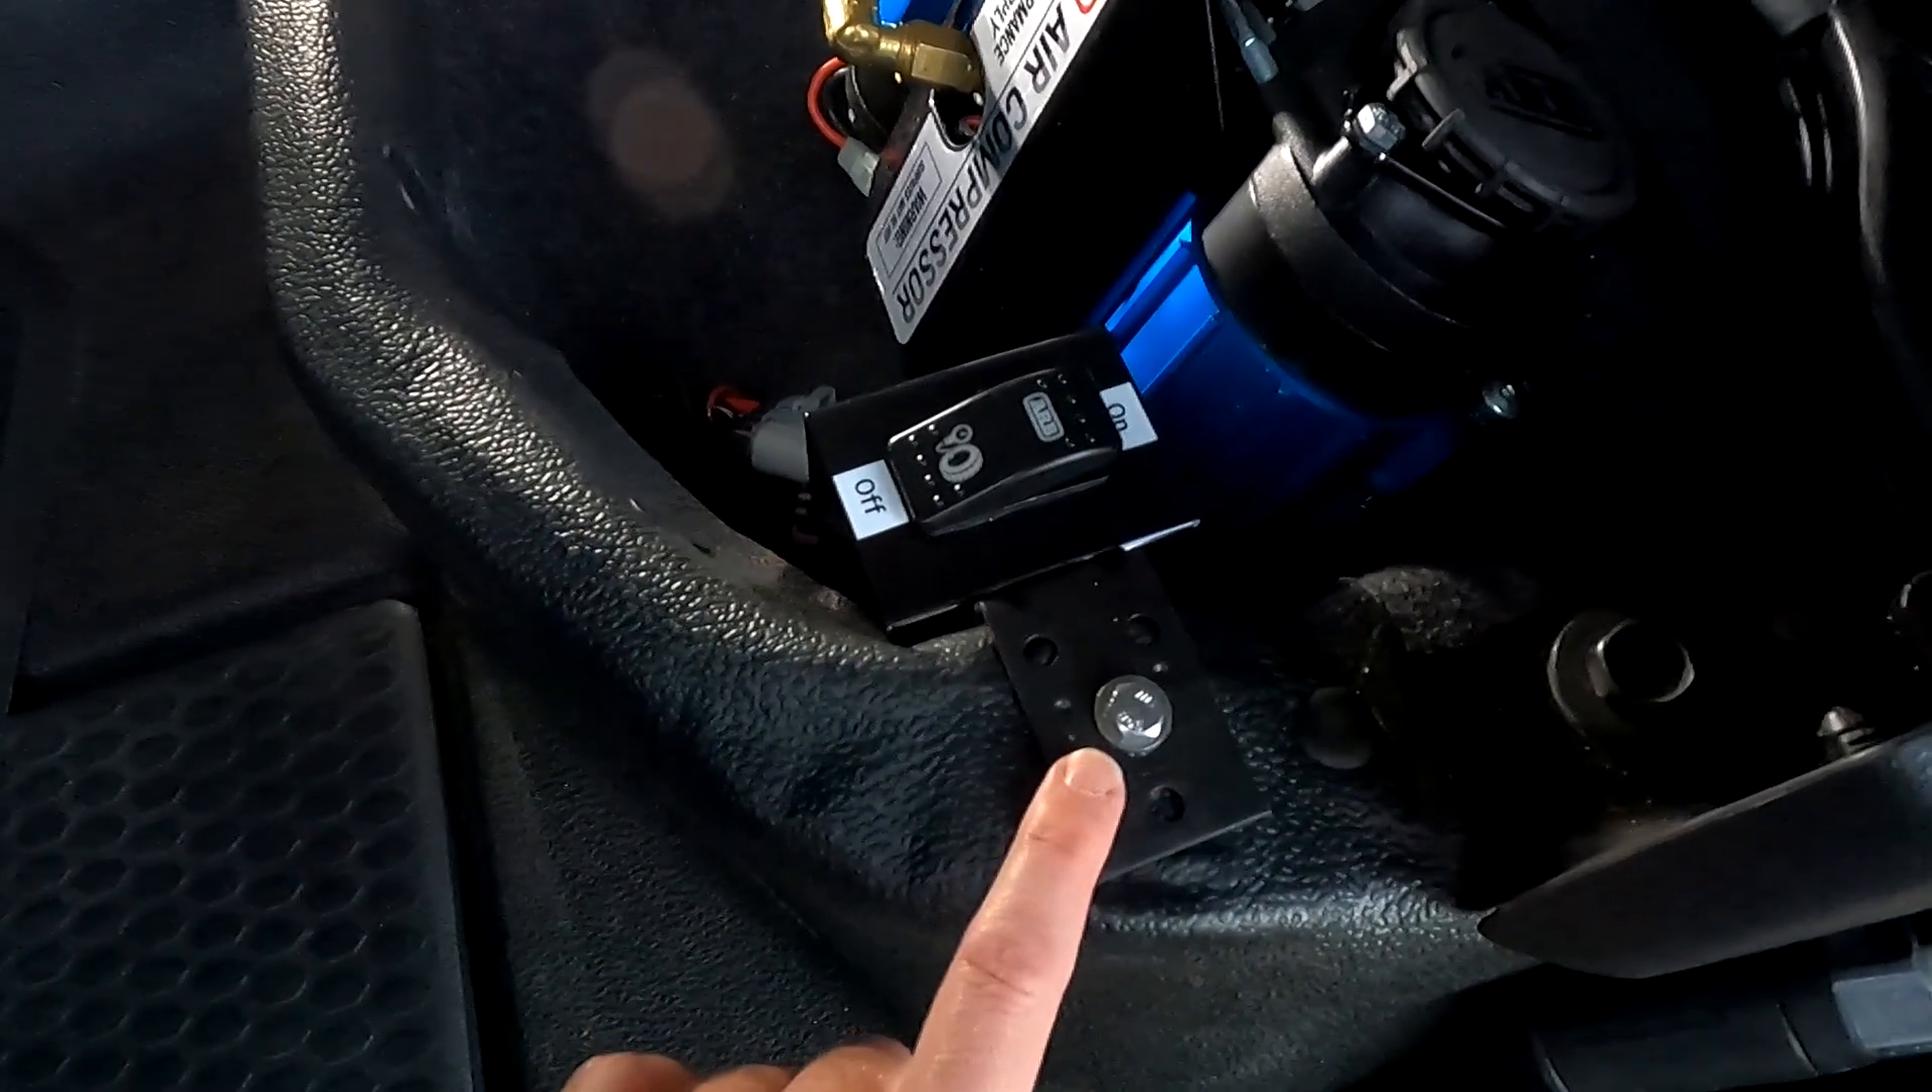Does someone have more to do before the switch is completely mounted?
No.